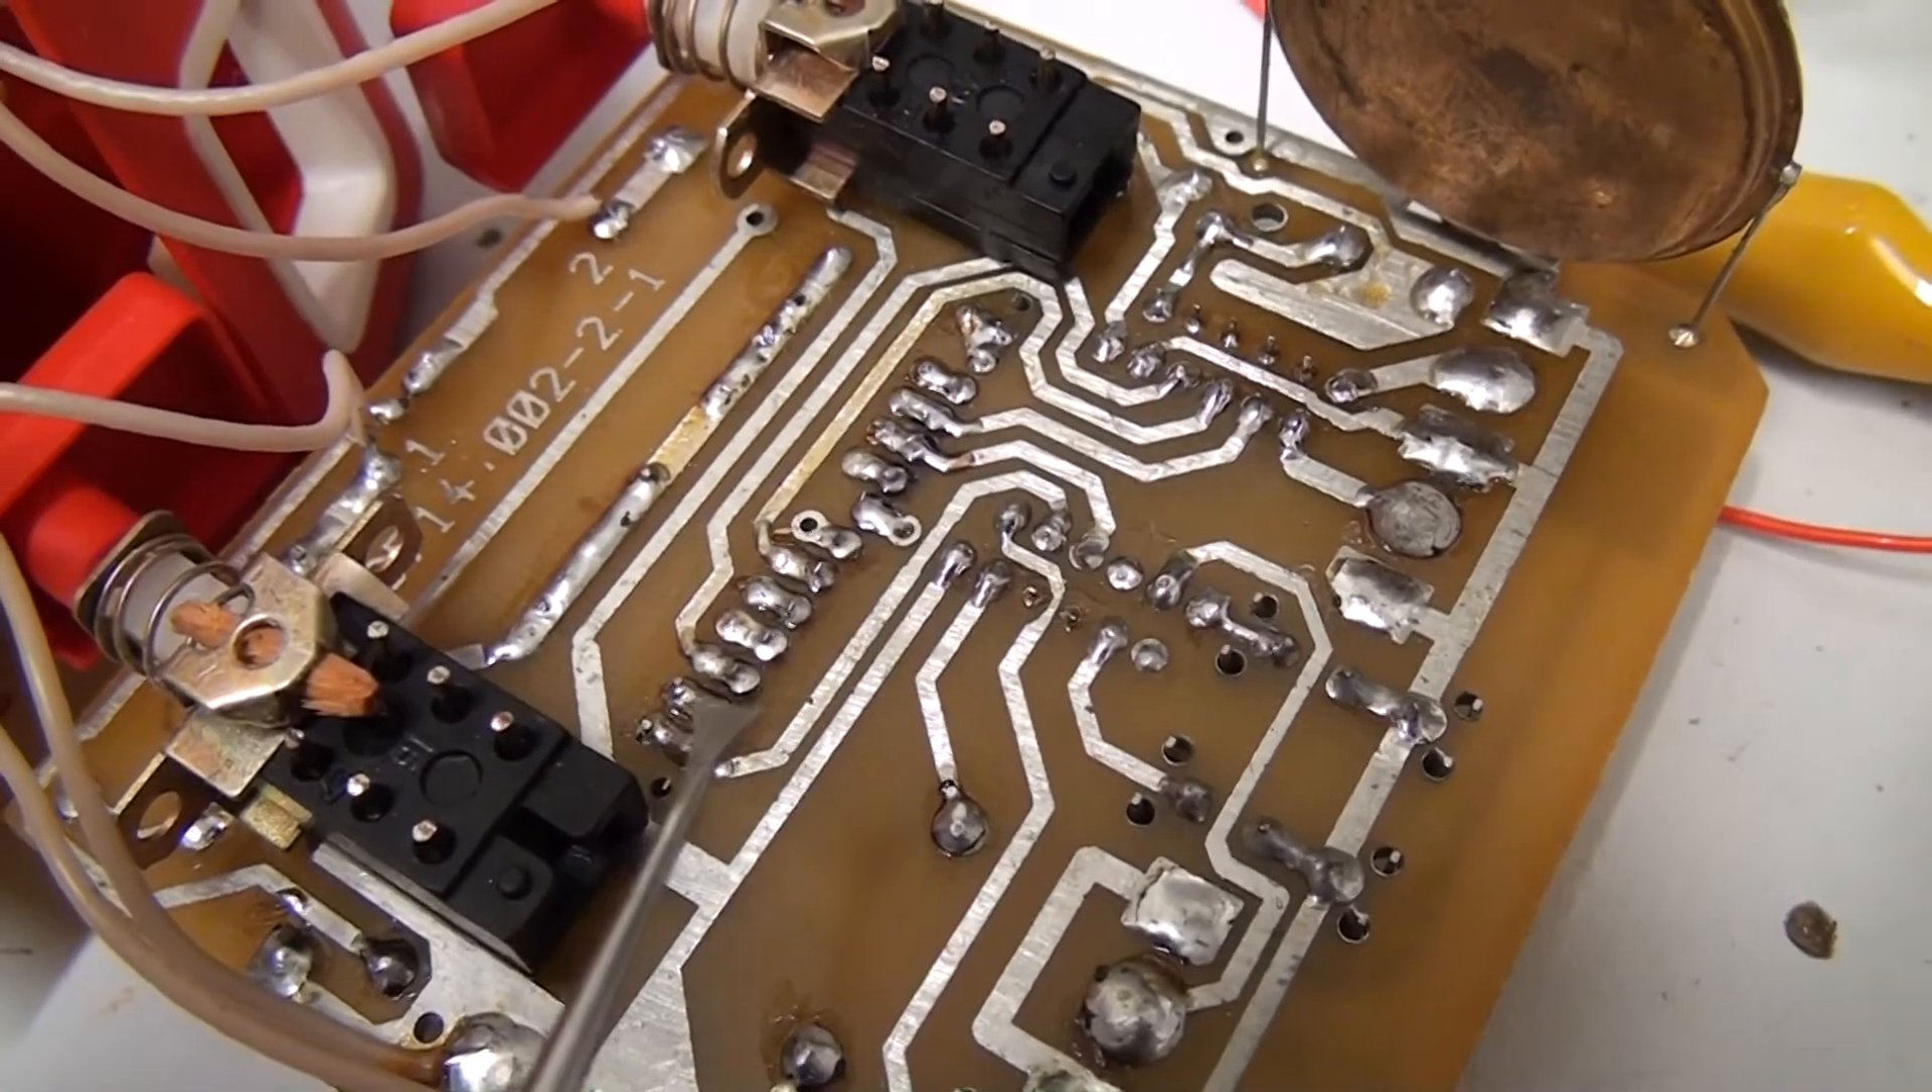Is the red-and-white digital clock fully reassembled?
No.